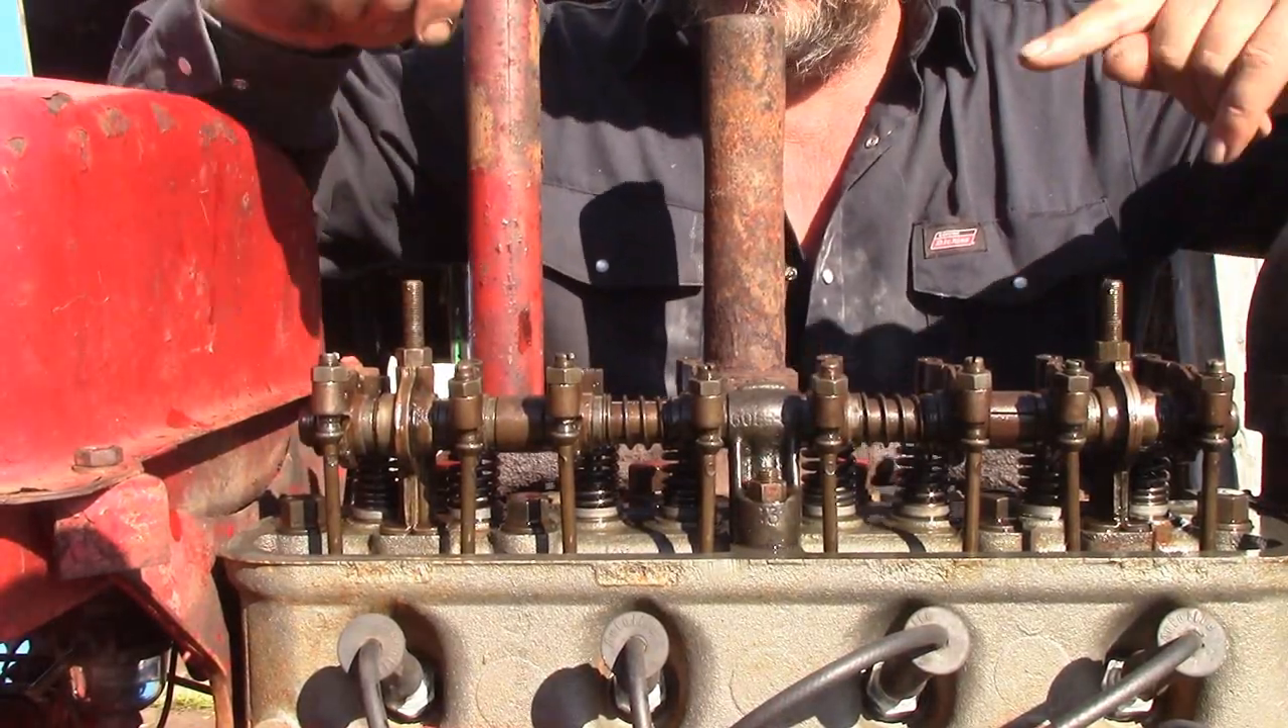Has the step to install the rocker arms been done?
Yes.